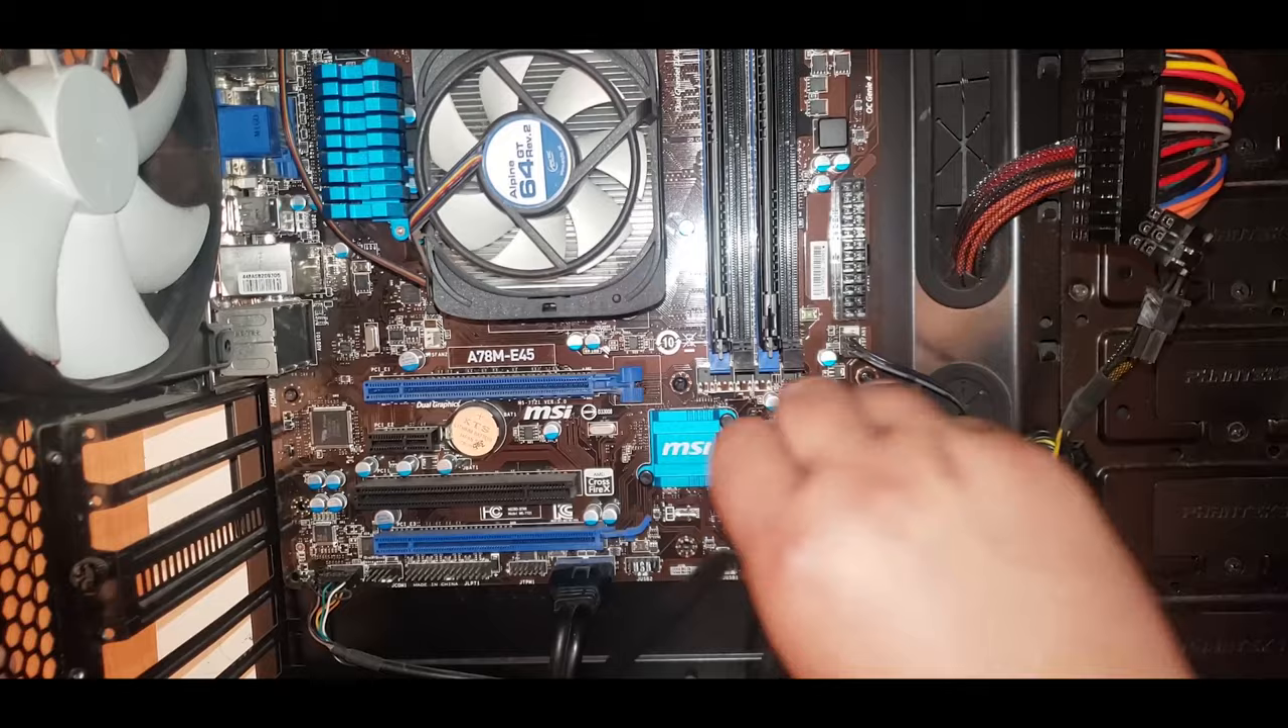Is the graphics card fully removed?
Yes.